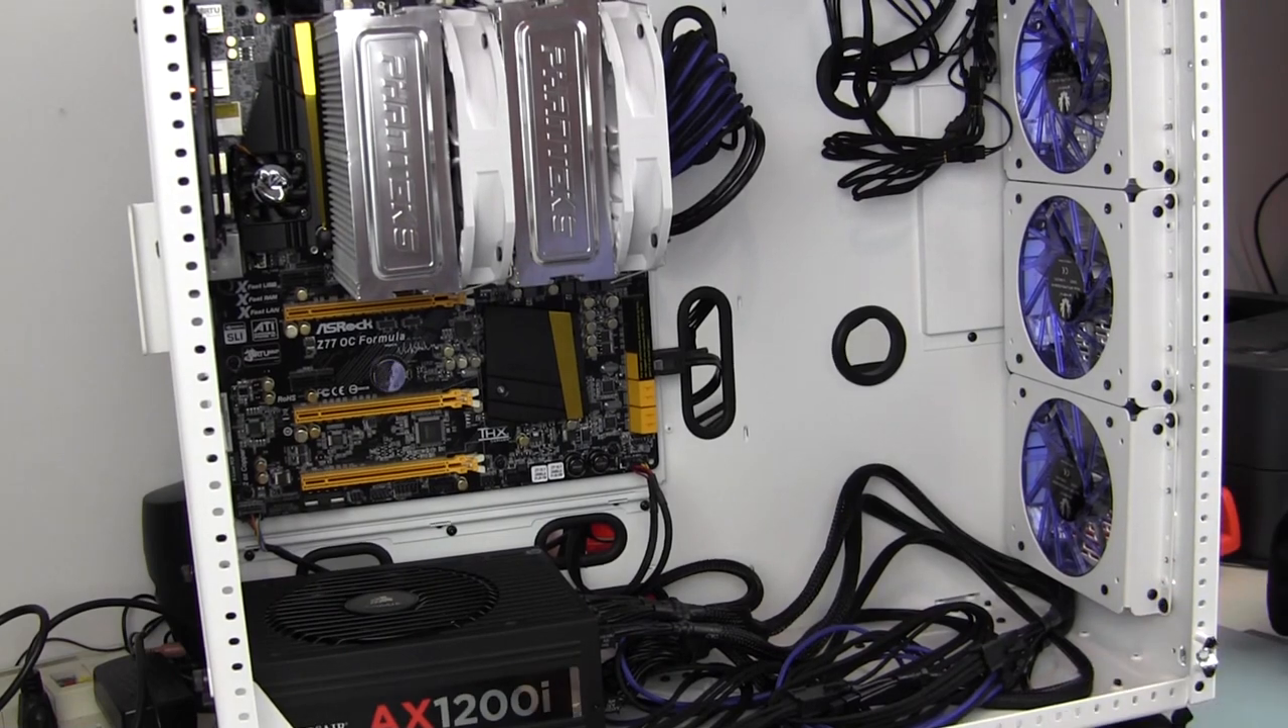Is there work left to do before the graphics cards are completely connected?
Yes.